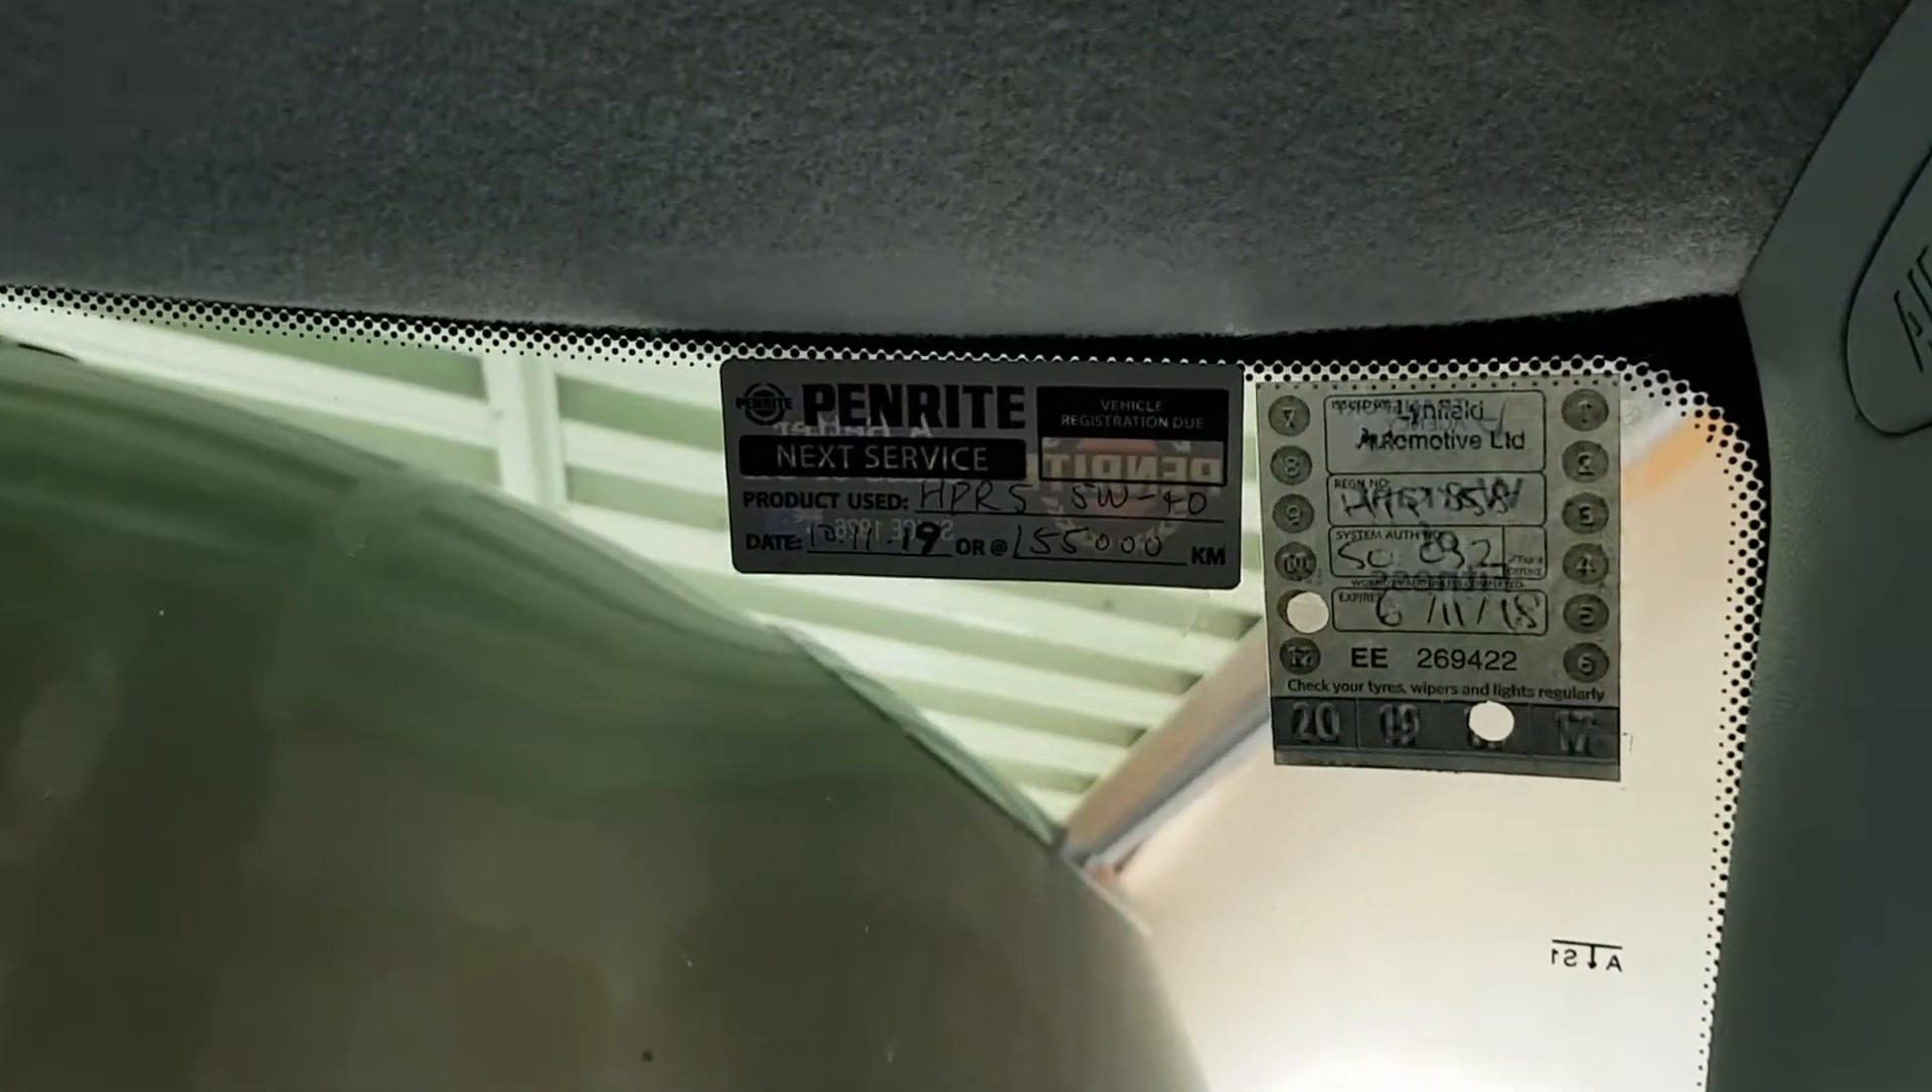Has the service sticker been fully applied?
Yes.